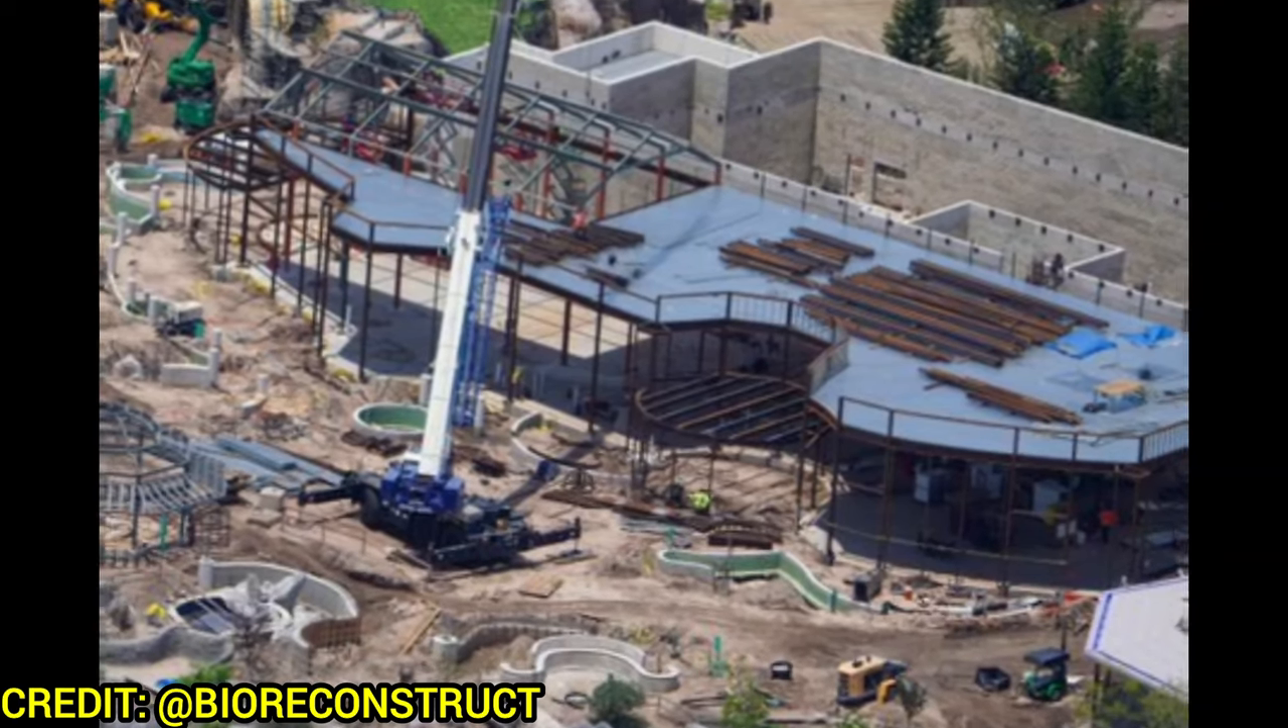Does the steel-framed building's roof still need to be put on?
Yes.